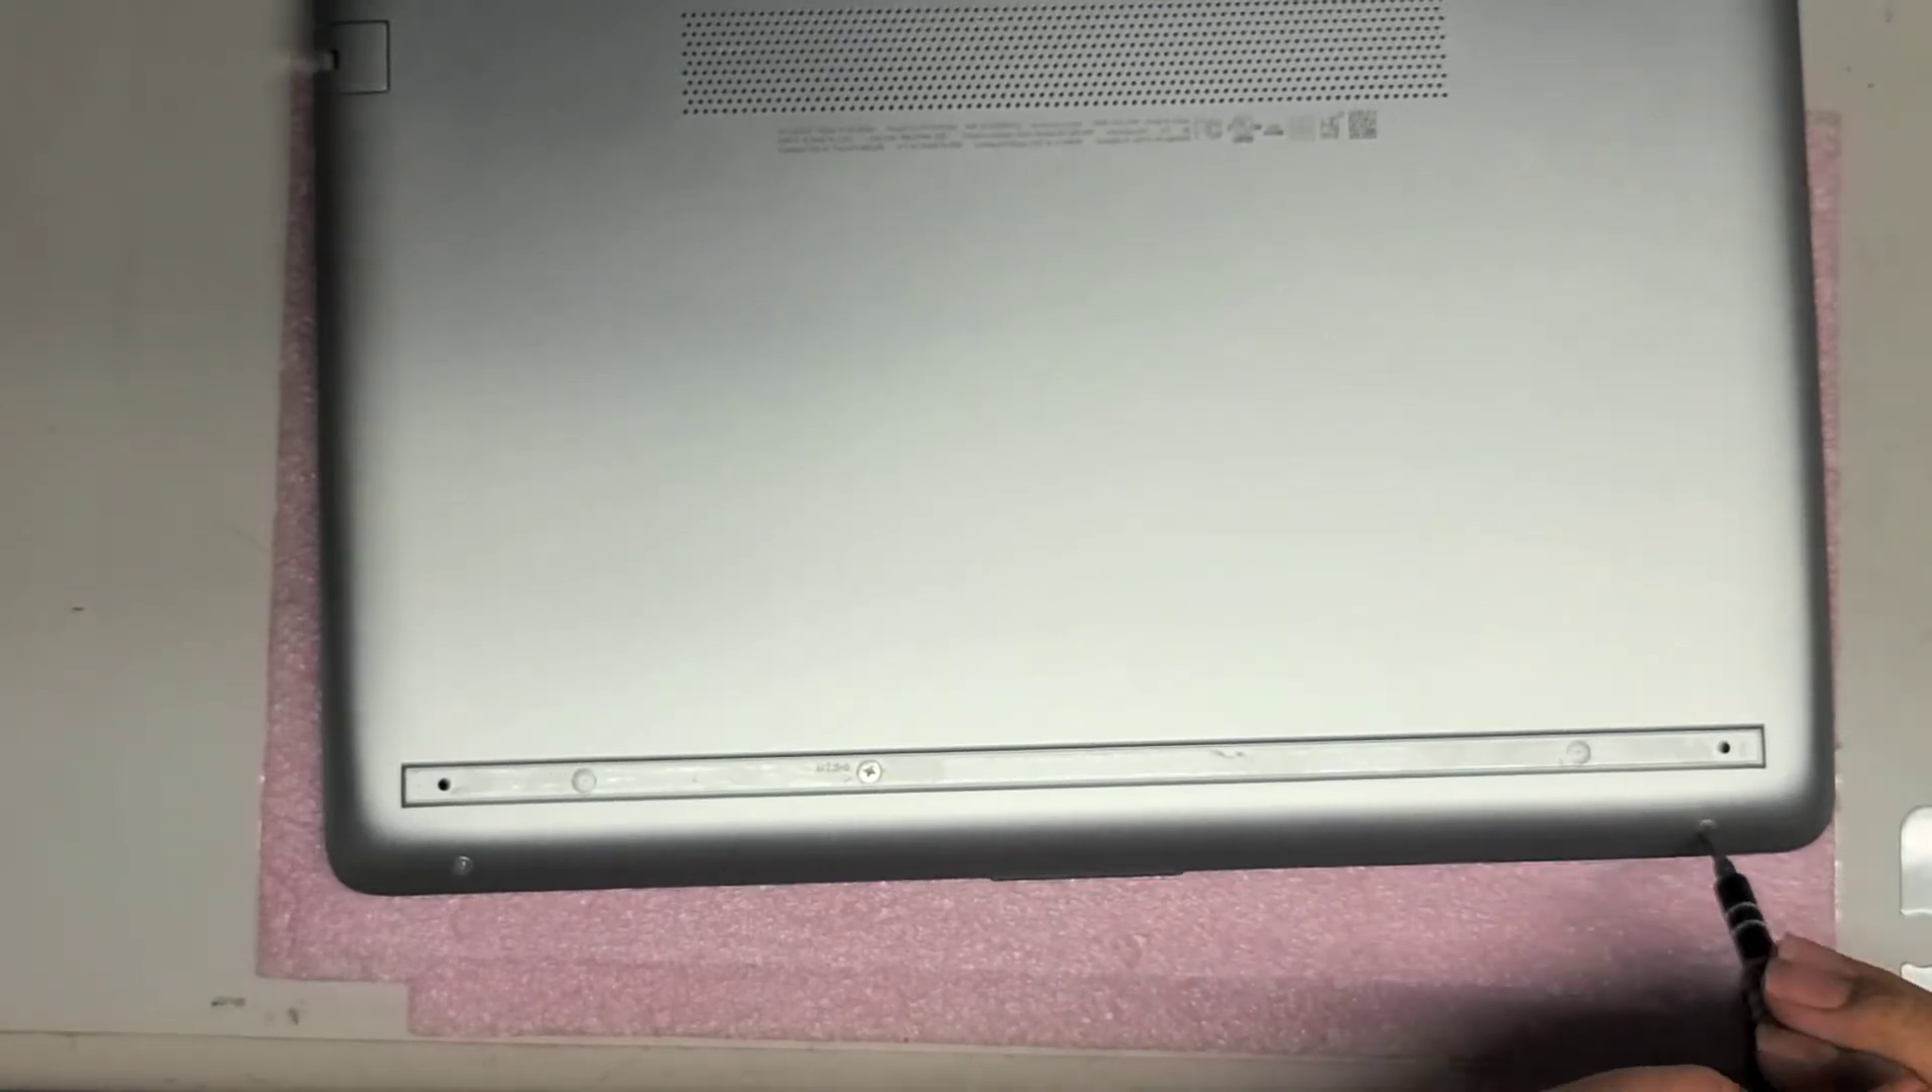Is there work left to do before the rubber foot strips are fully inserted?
Yes.